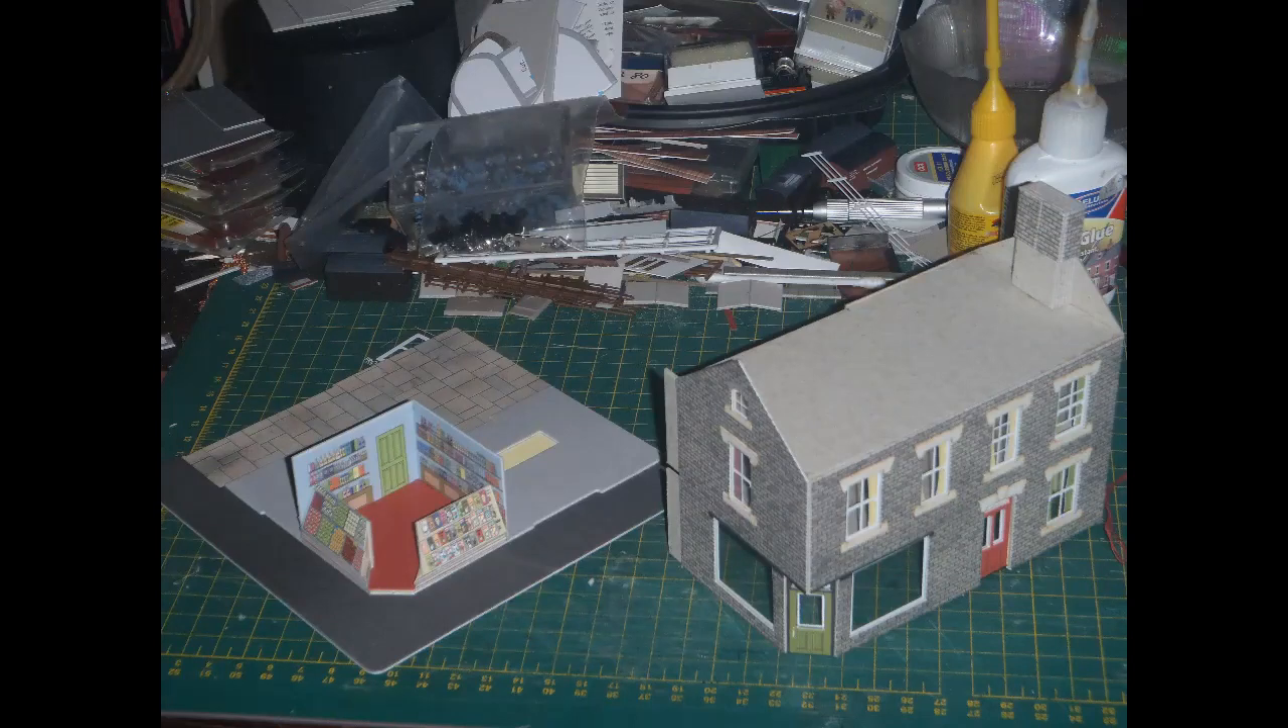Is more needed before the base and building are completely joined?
Yes.